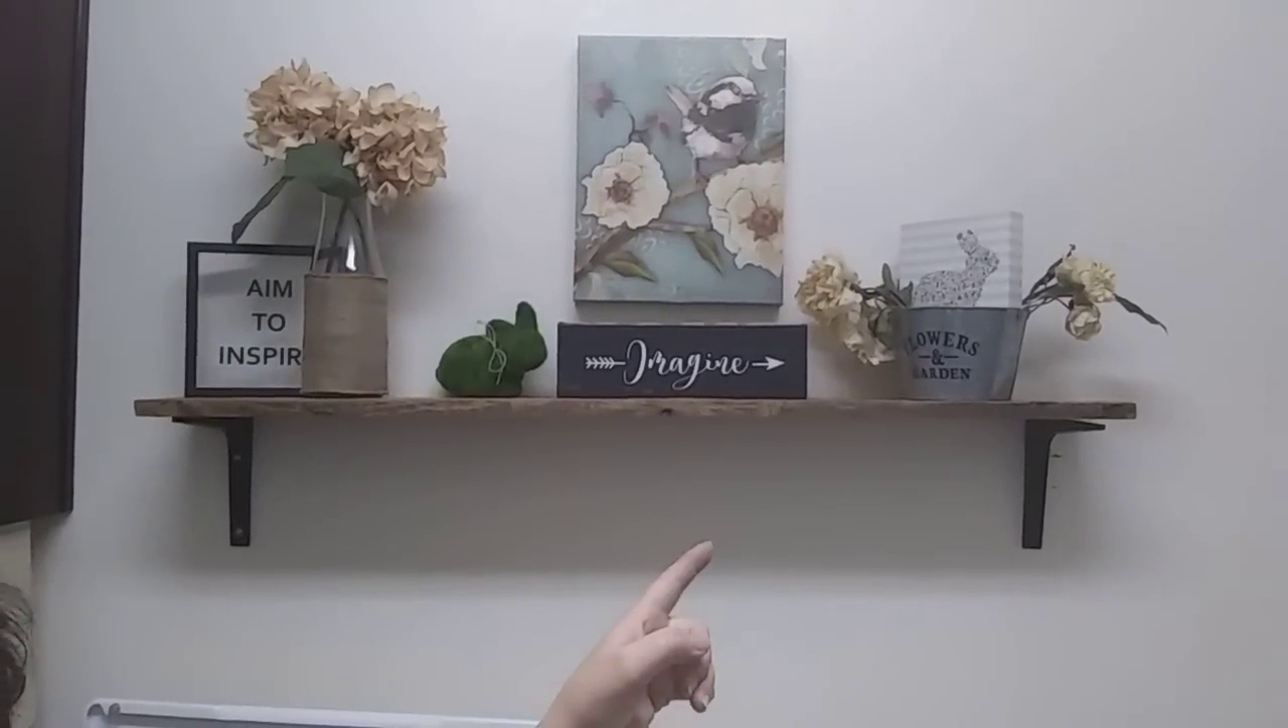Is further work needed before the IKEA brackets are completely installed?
No.